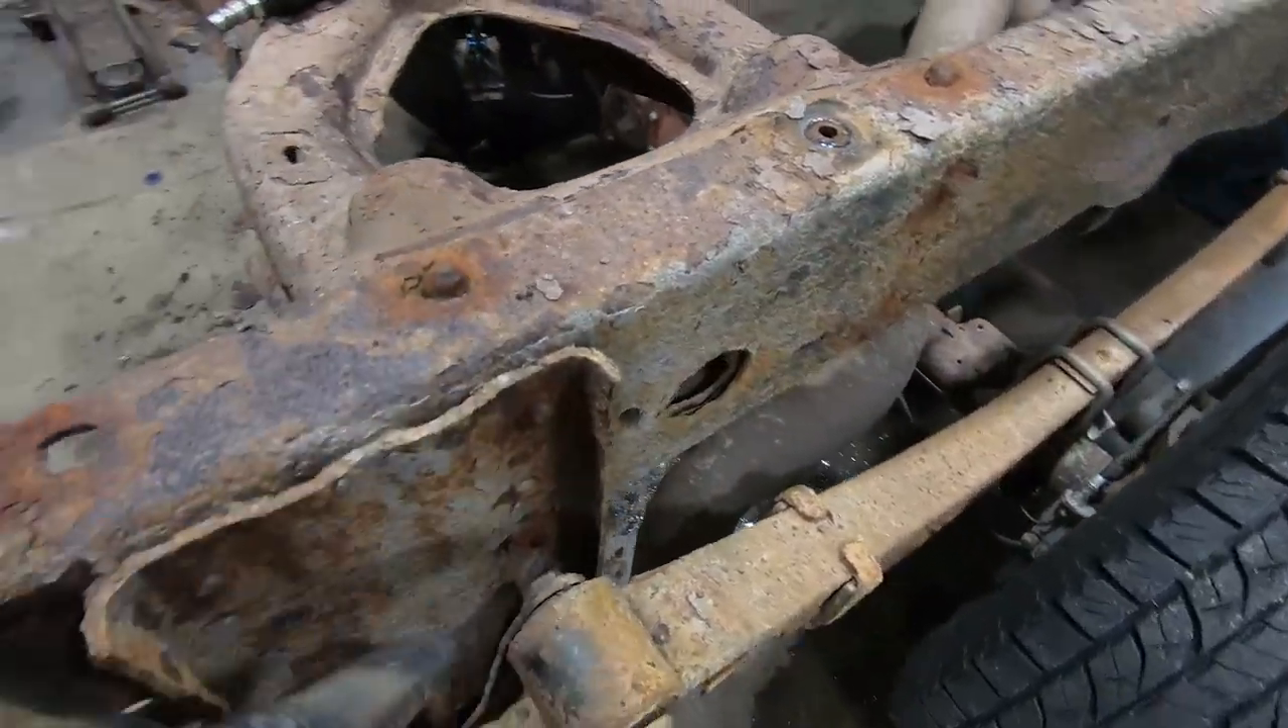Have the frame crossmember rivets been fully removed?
No.